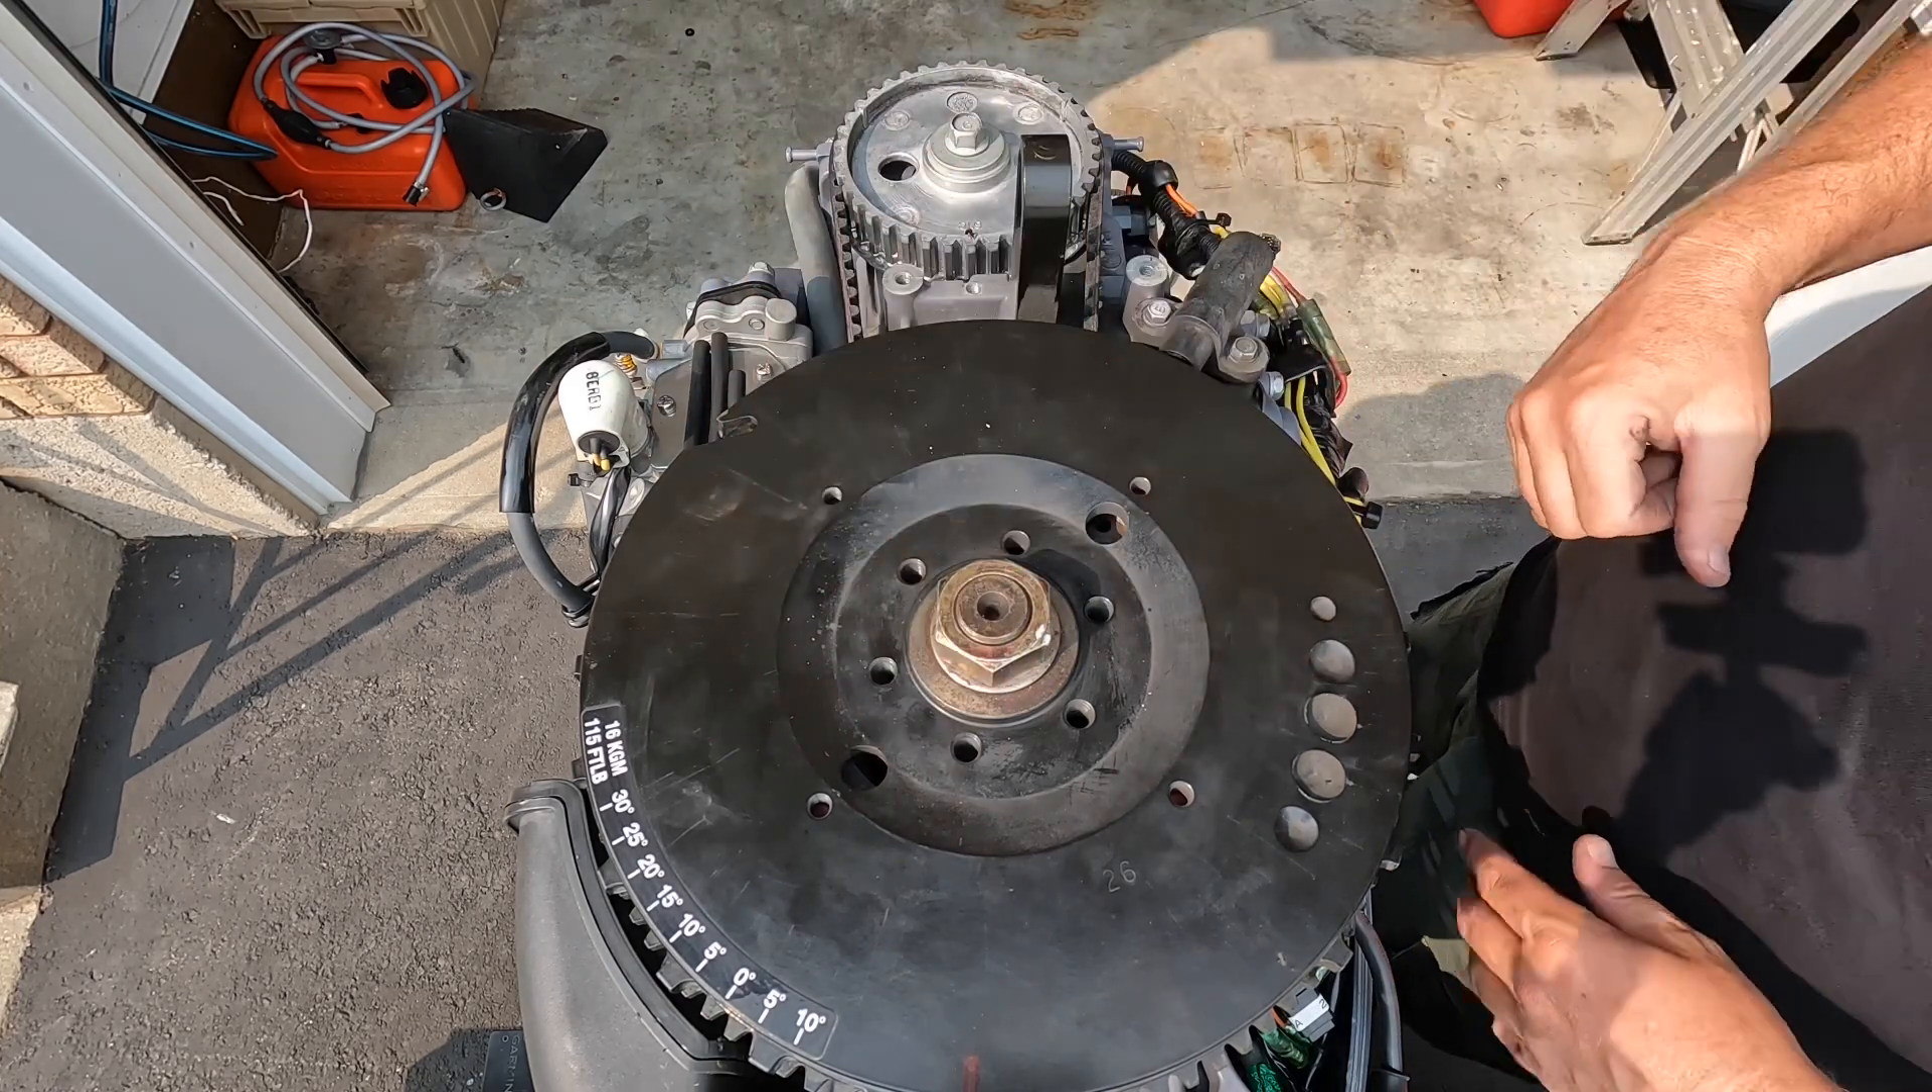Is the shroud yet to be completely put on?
Yes.